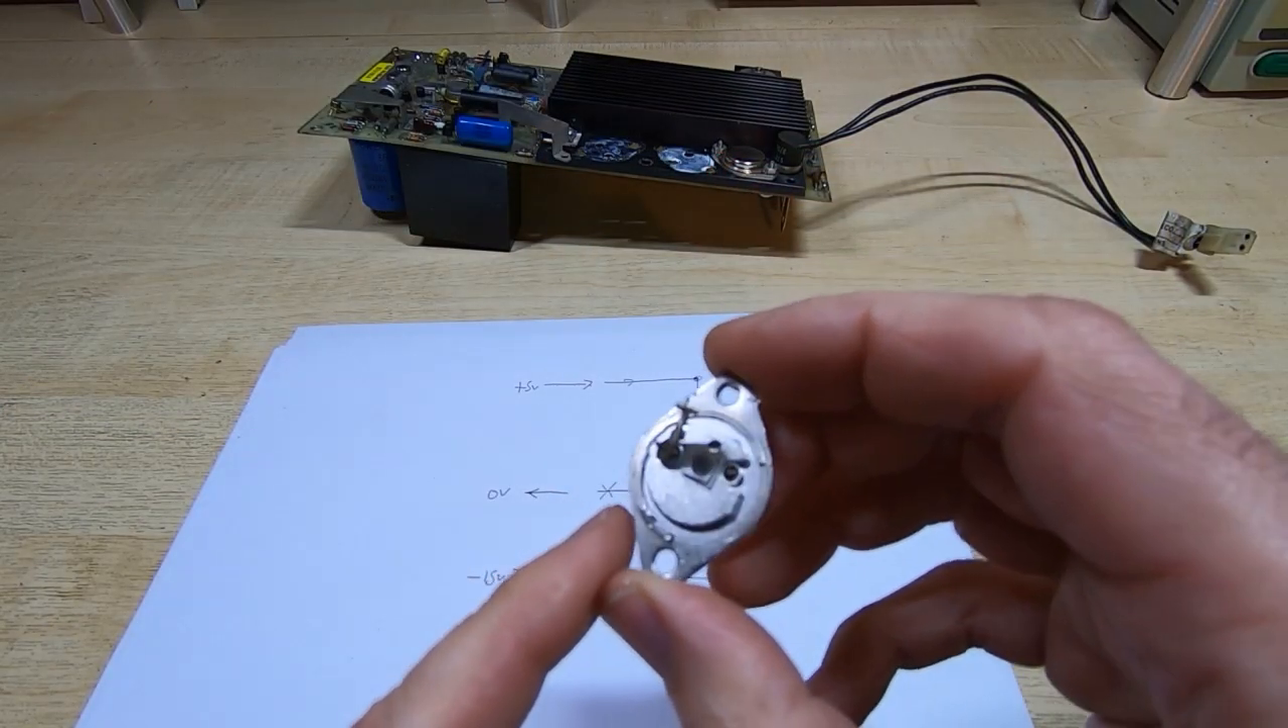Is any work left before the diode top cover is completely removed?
No.